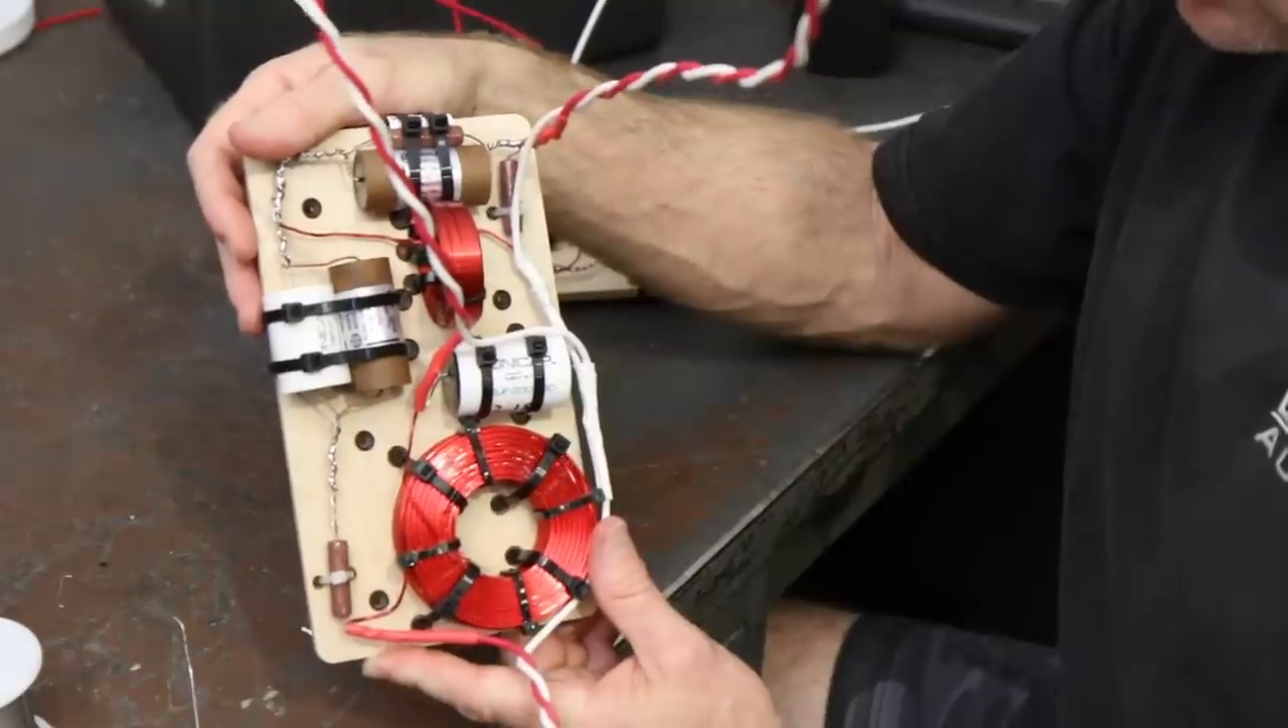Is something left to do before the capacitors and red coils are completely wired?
No.